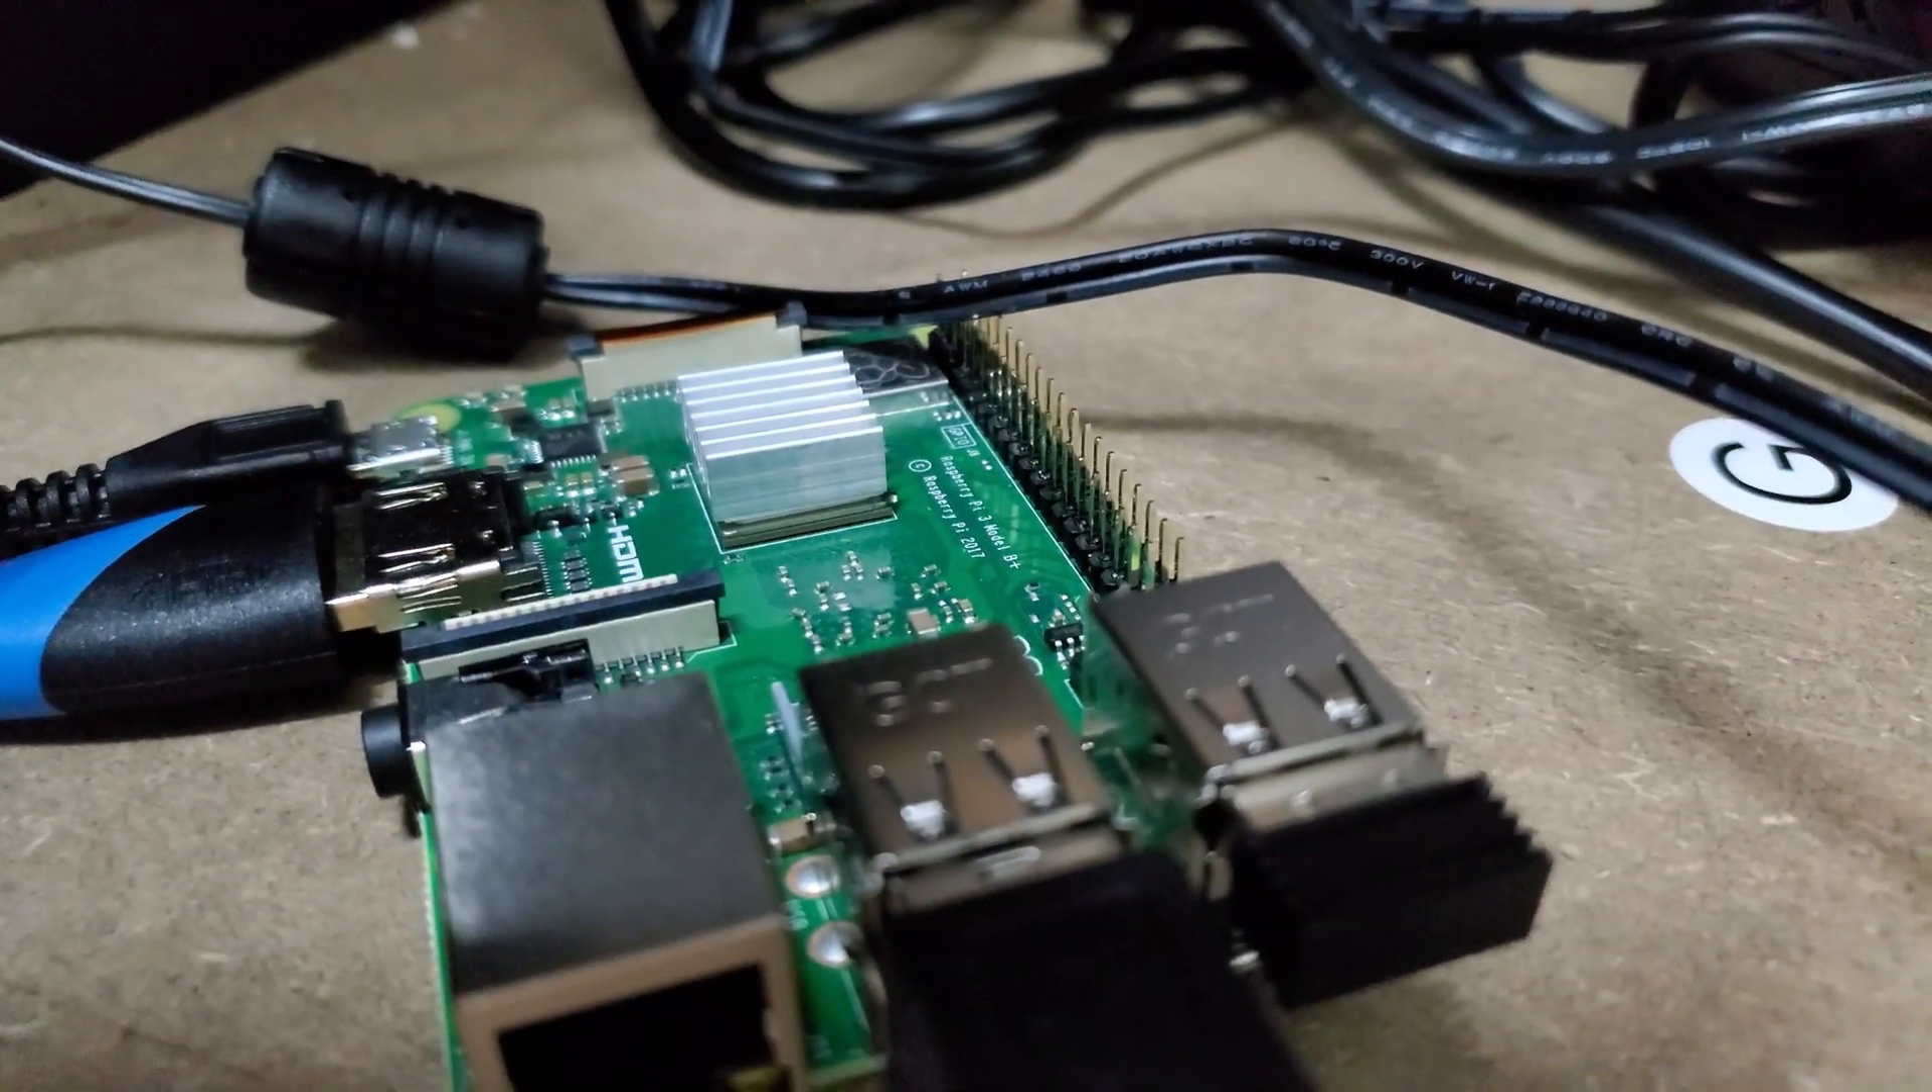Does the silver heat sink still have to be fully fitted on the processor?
No.